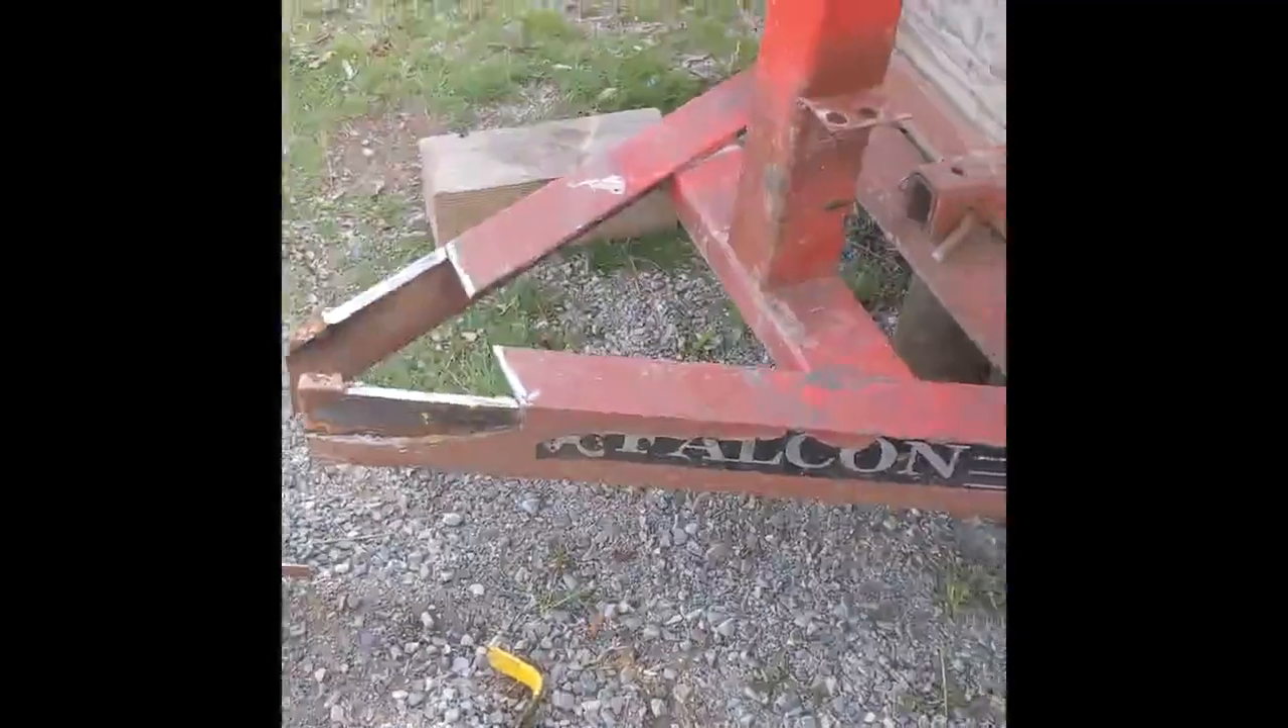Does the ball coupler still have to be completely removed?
No.